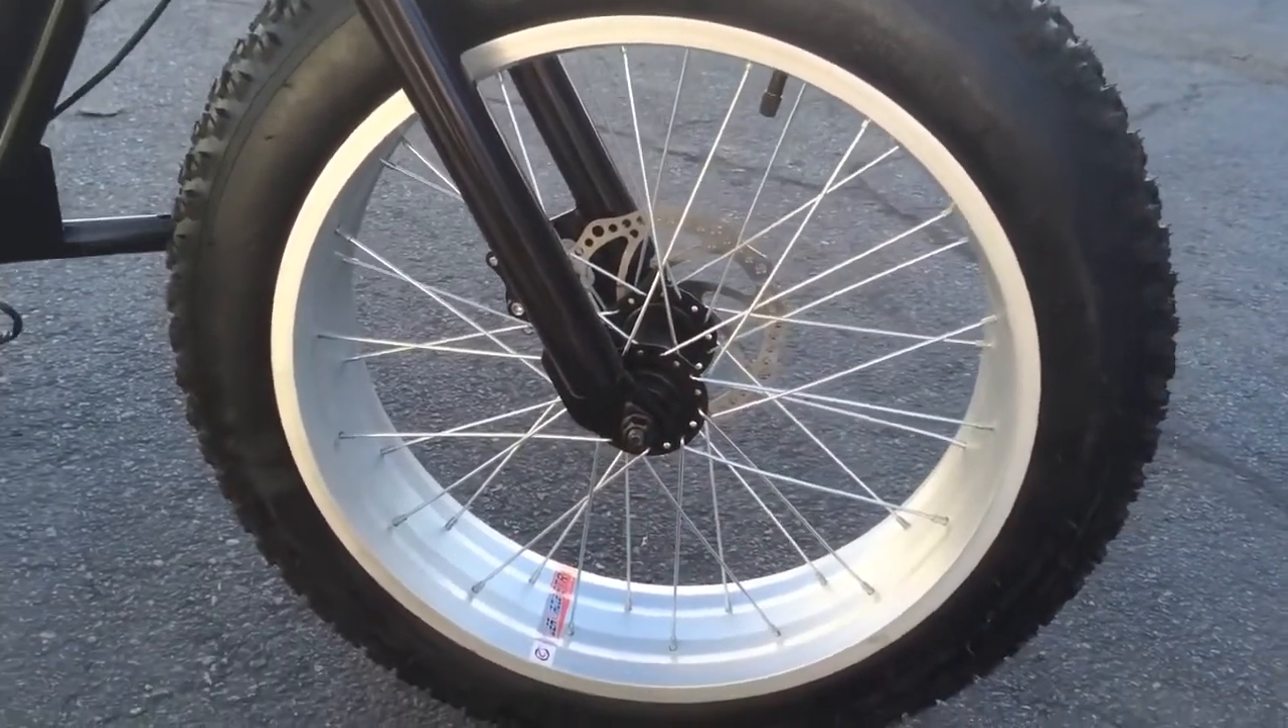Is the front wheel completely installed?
Yes.